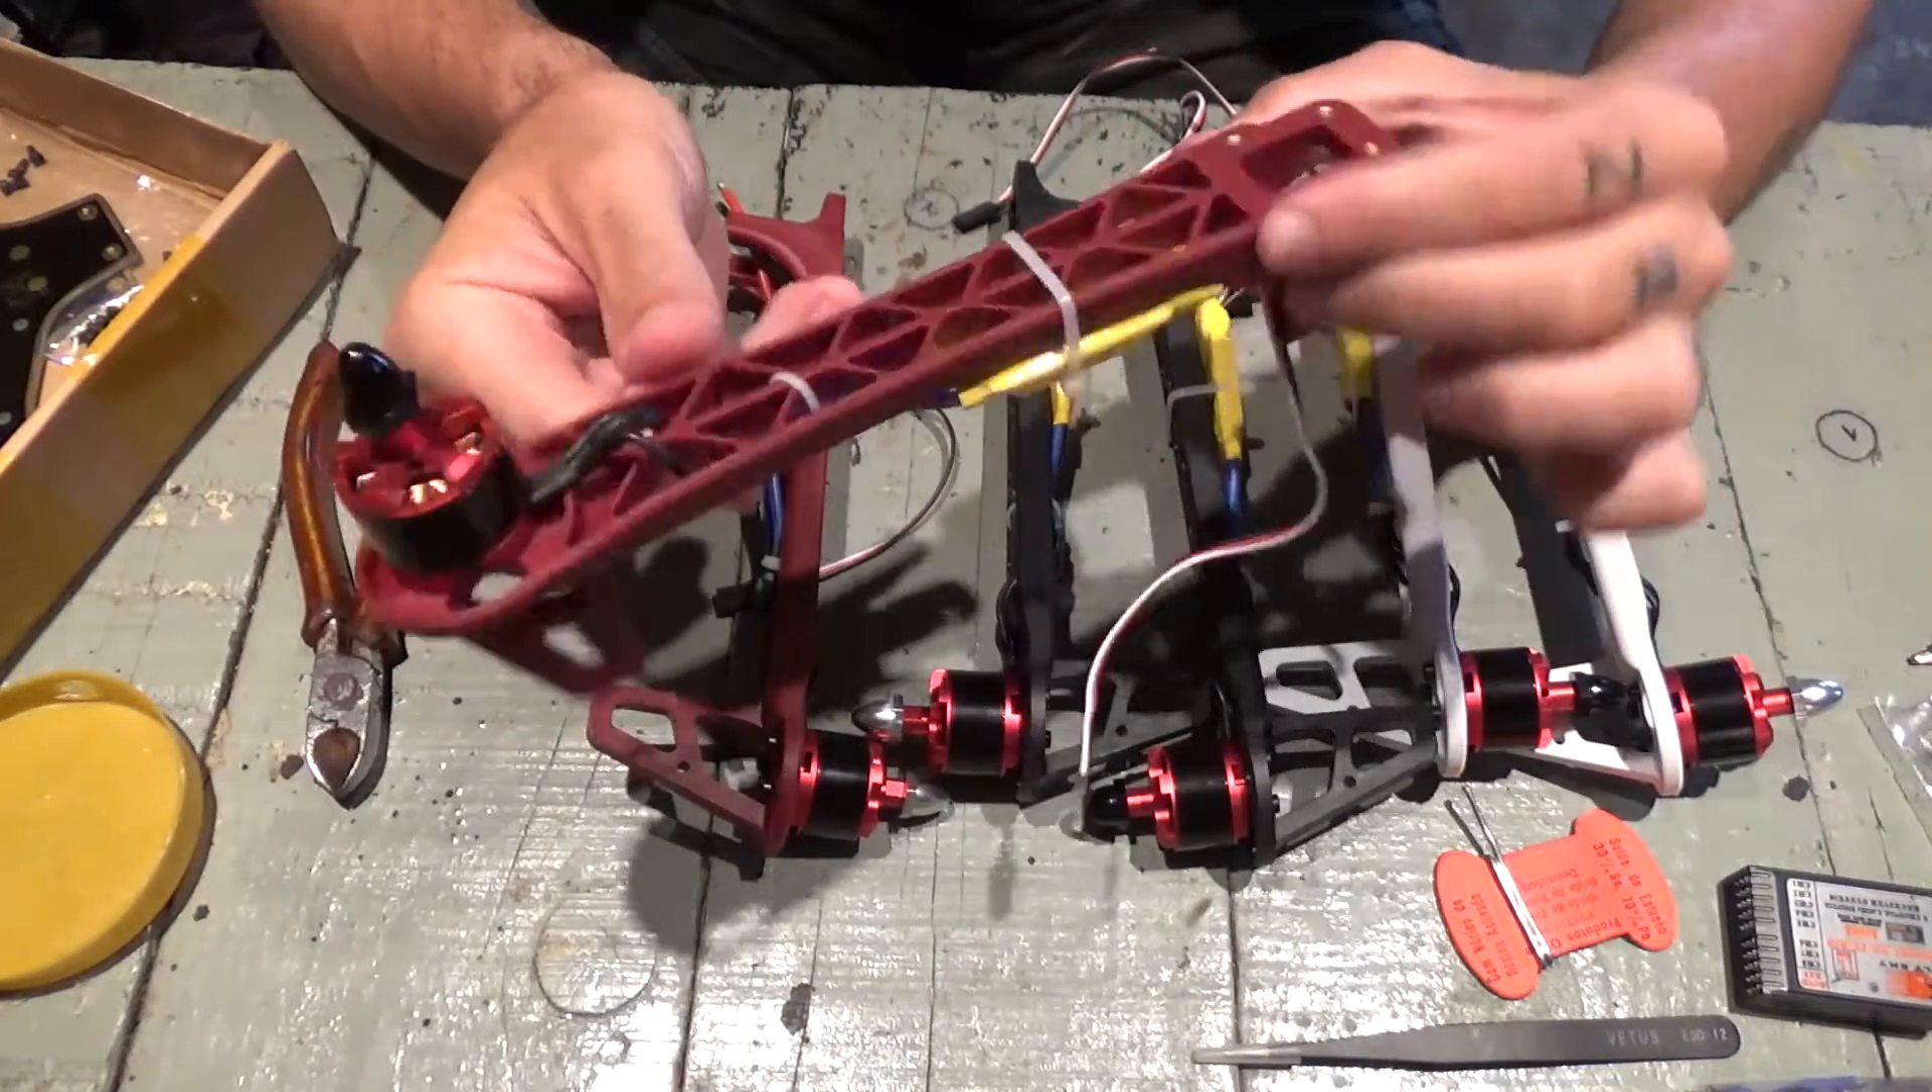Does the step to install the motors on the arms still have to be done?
No.